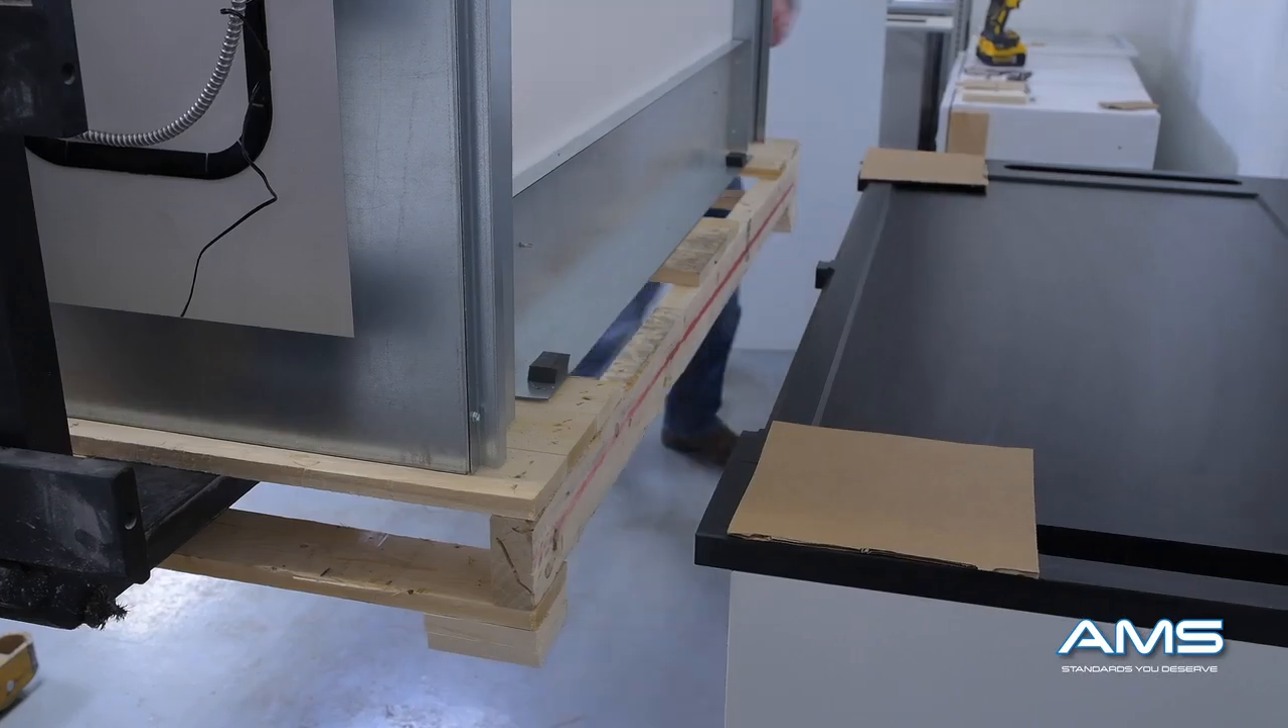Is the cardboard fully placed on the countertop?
Yes.